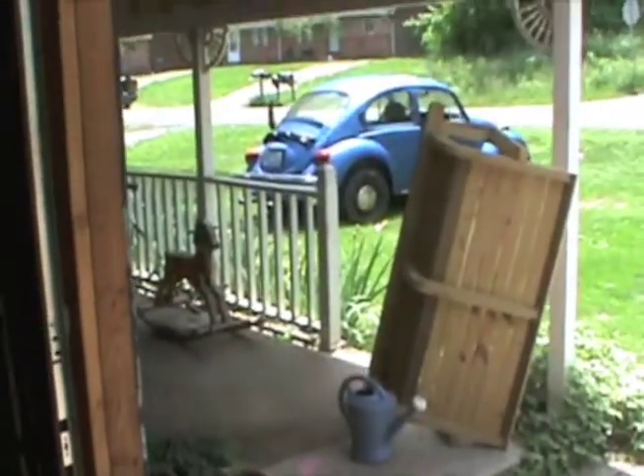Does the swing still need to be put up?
Yes.